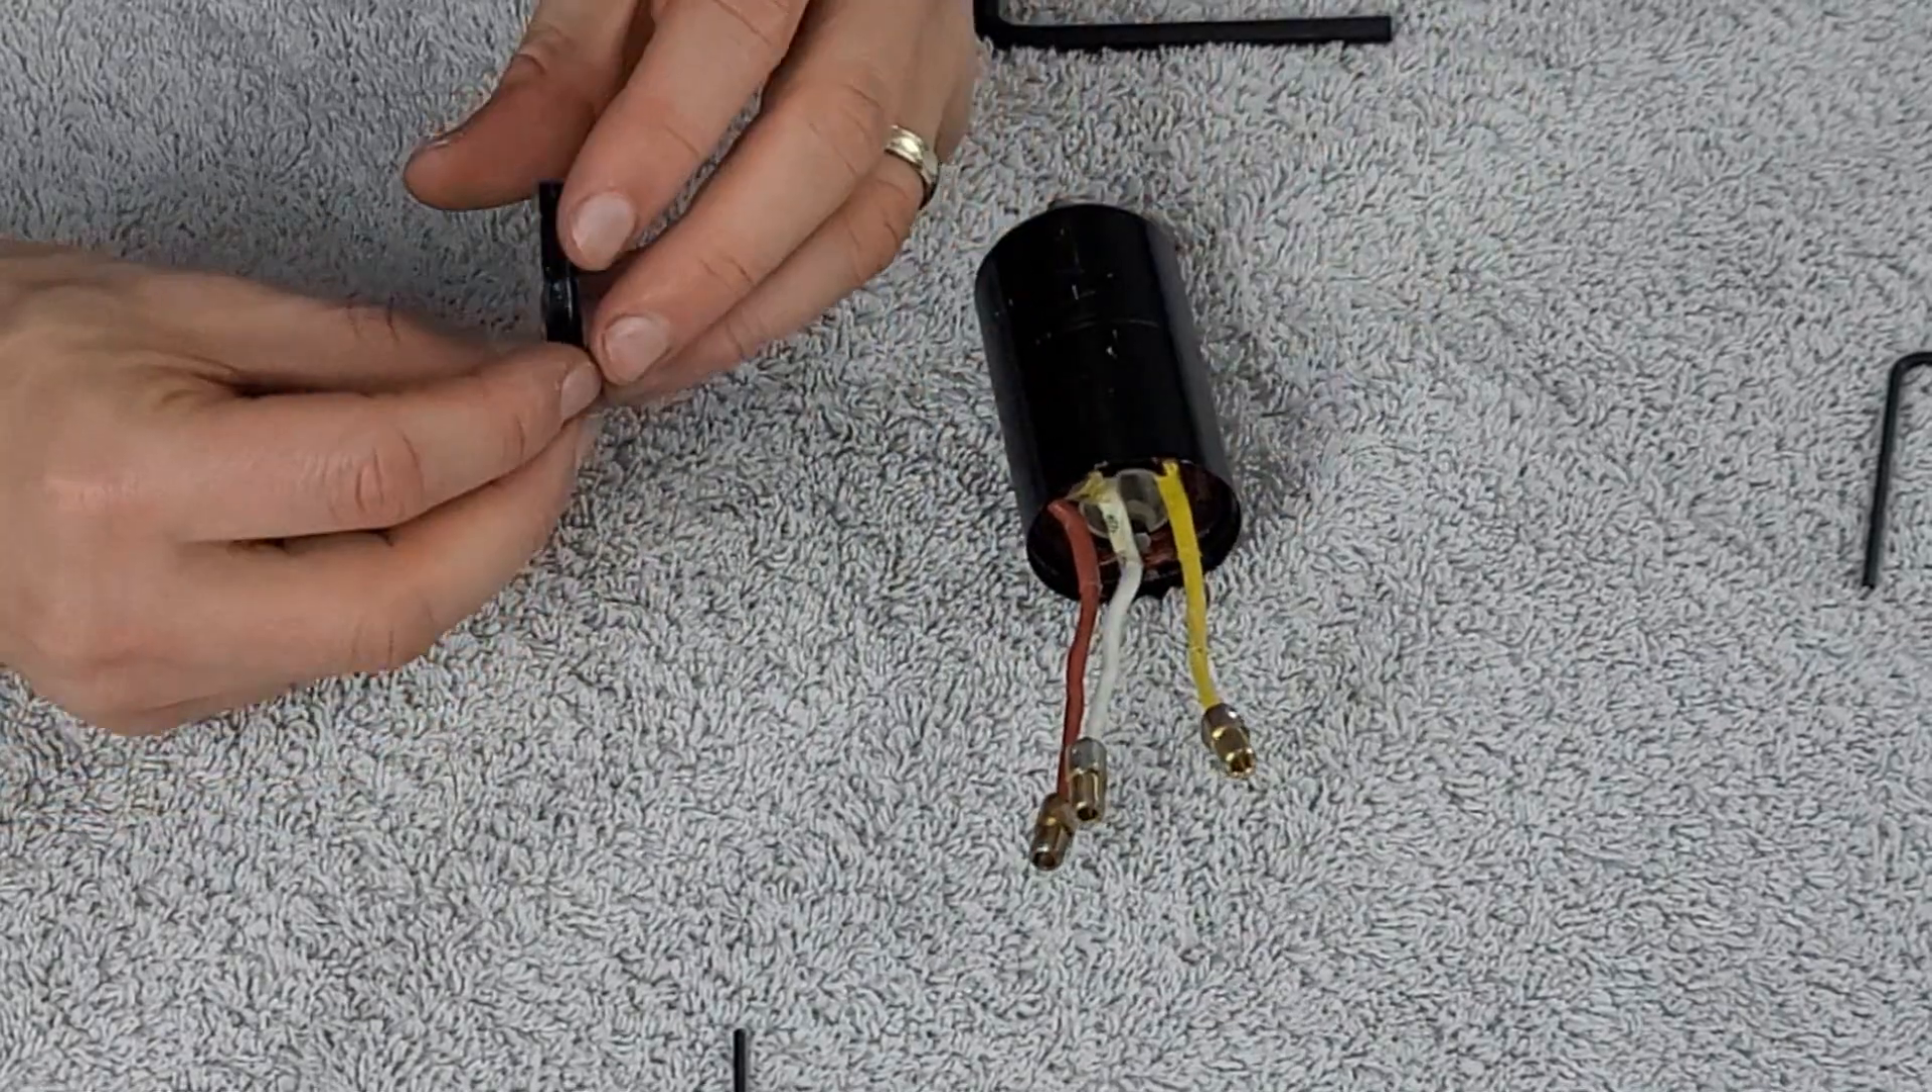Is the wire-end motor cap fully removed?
Yes.